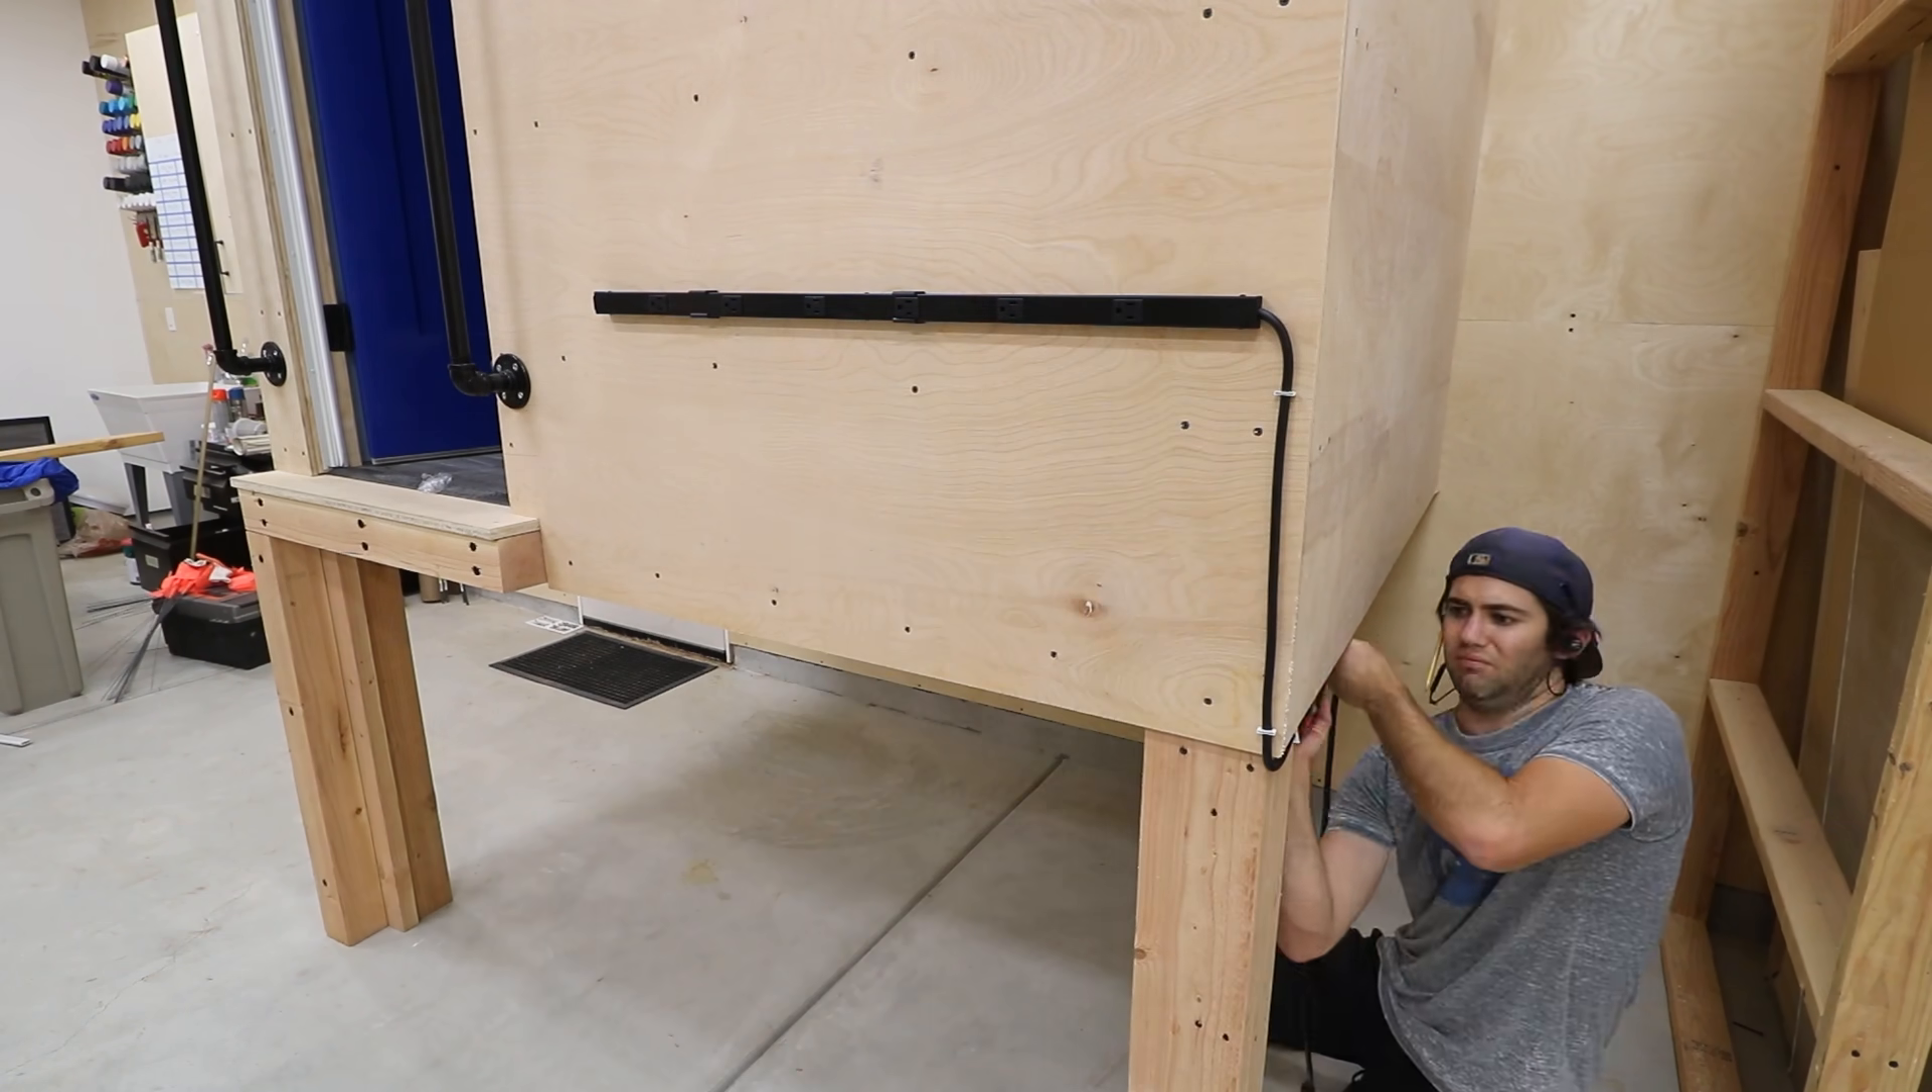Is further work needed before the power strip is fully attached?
No.